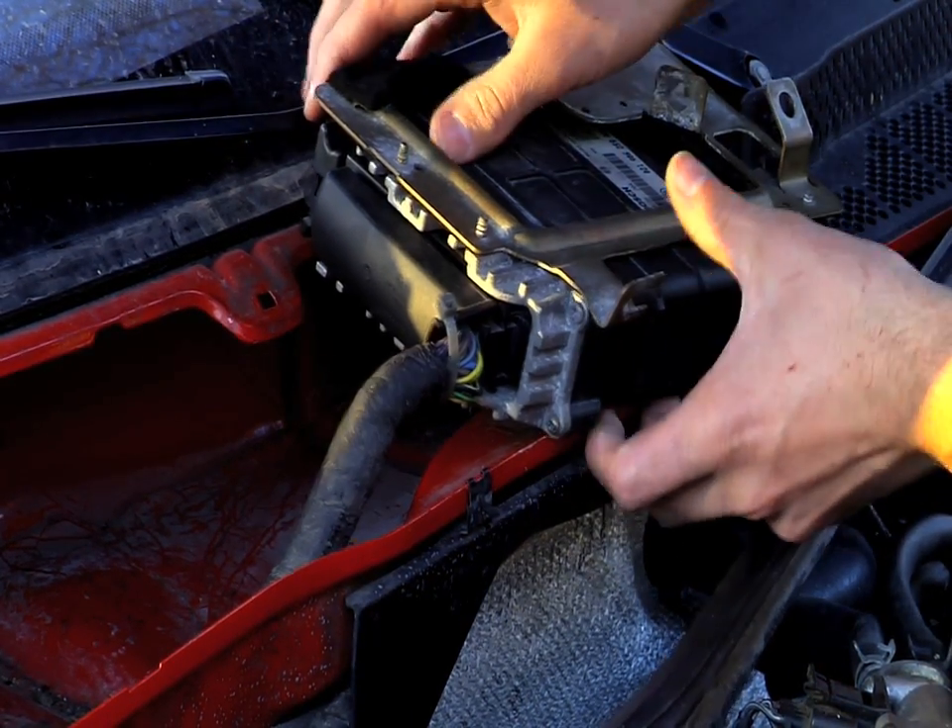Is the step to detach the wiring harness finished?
No.